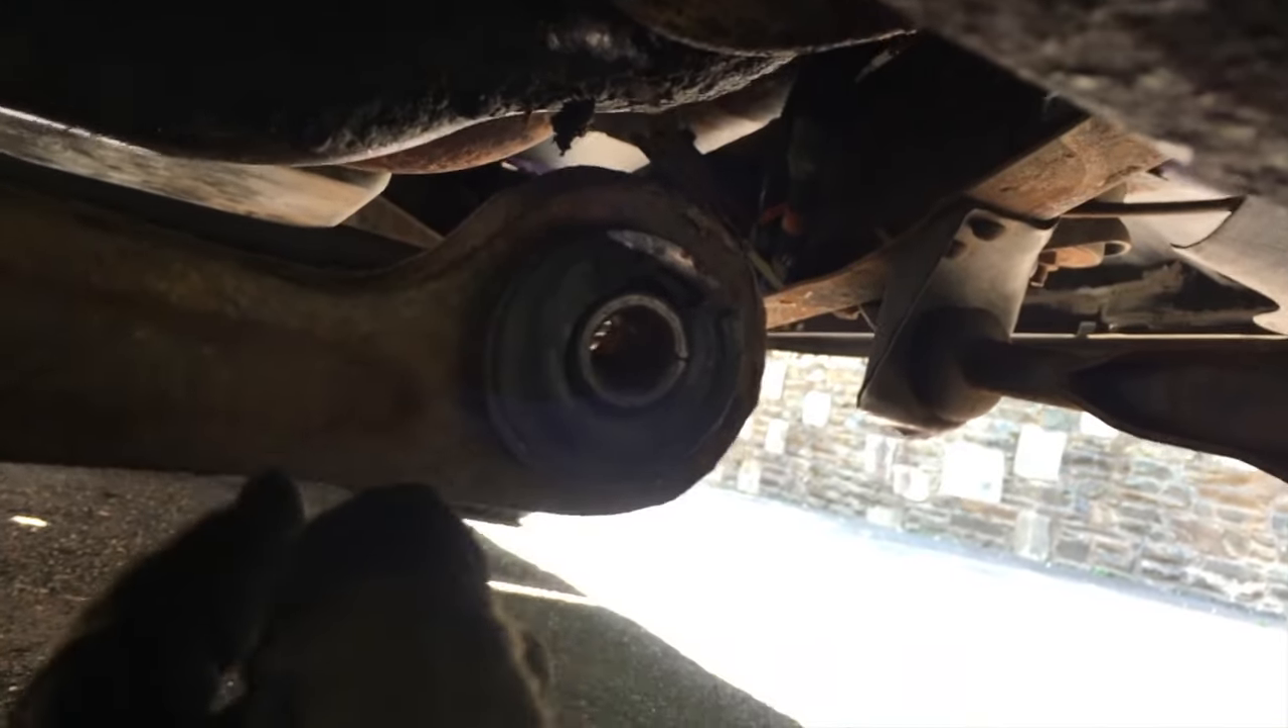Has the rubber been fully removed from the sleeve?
No.